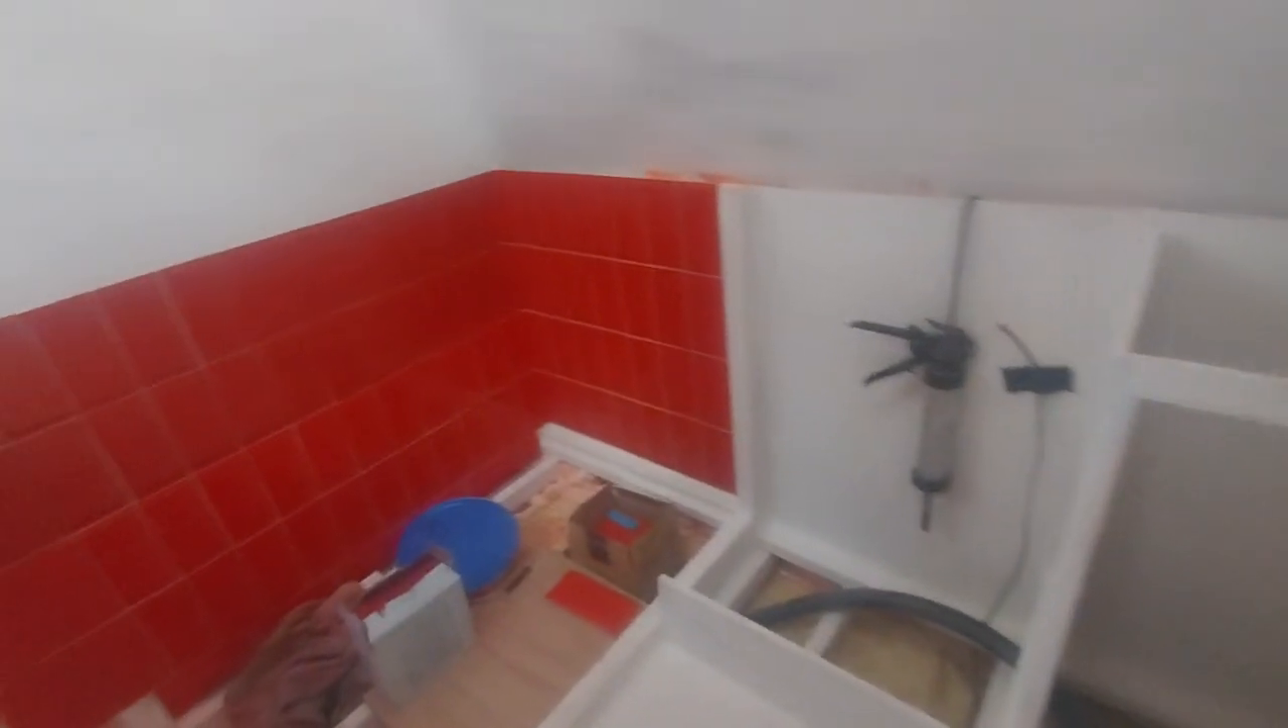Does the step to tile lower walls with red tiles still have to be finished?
No.